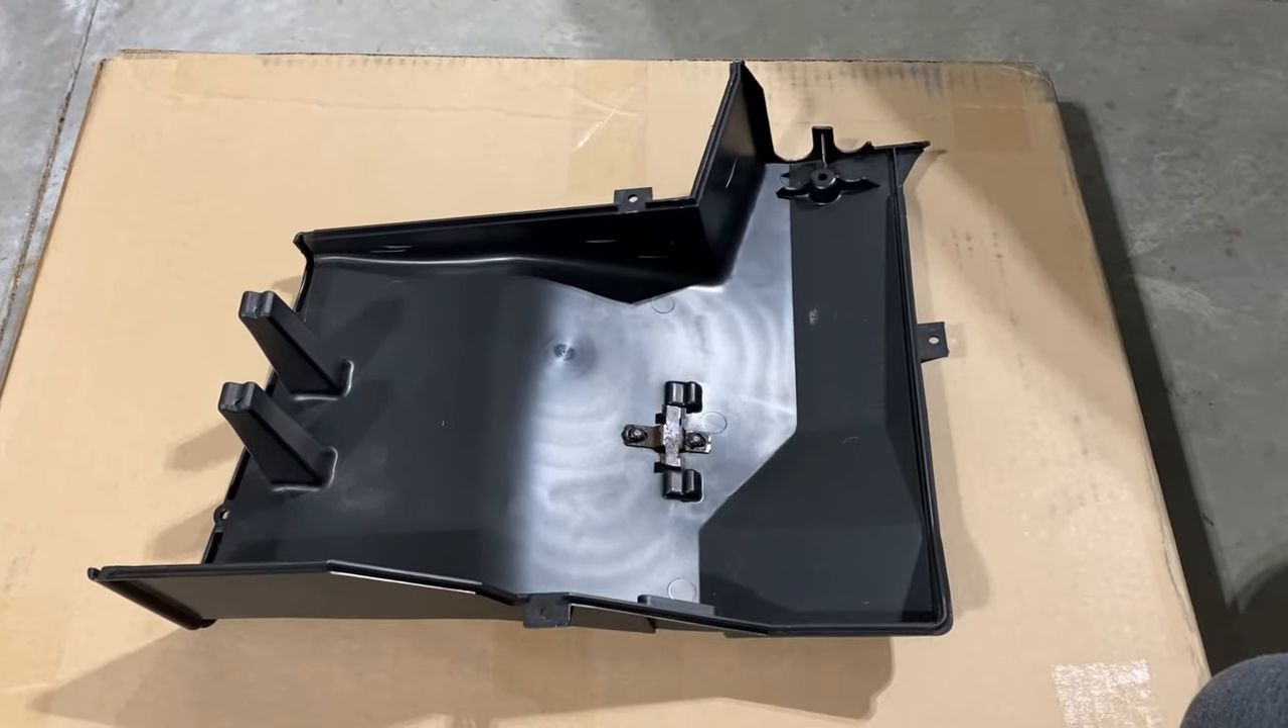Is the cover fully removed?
Yes.